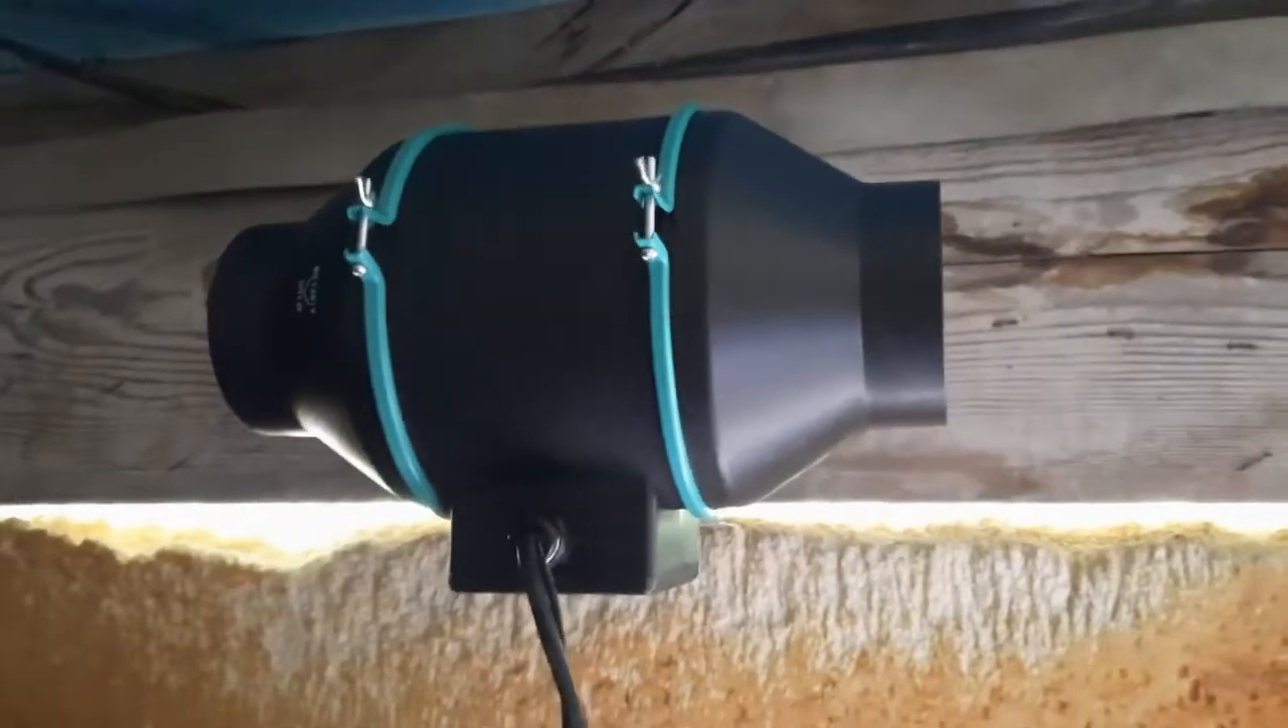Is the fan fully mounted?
Yes.